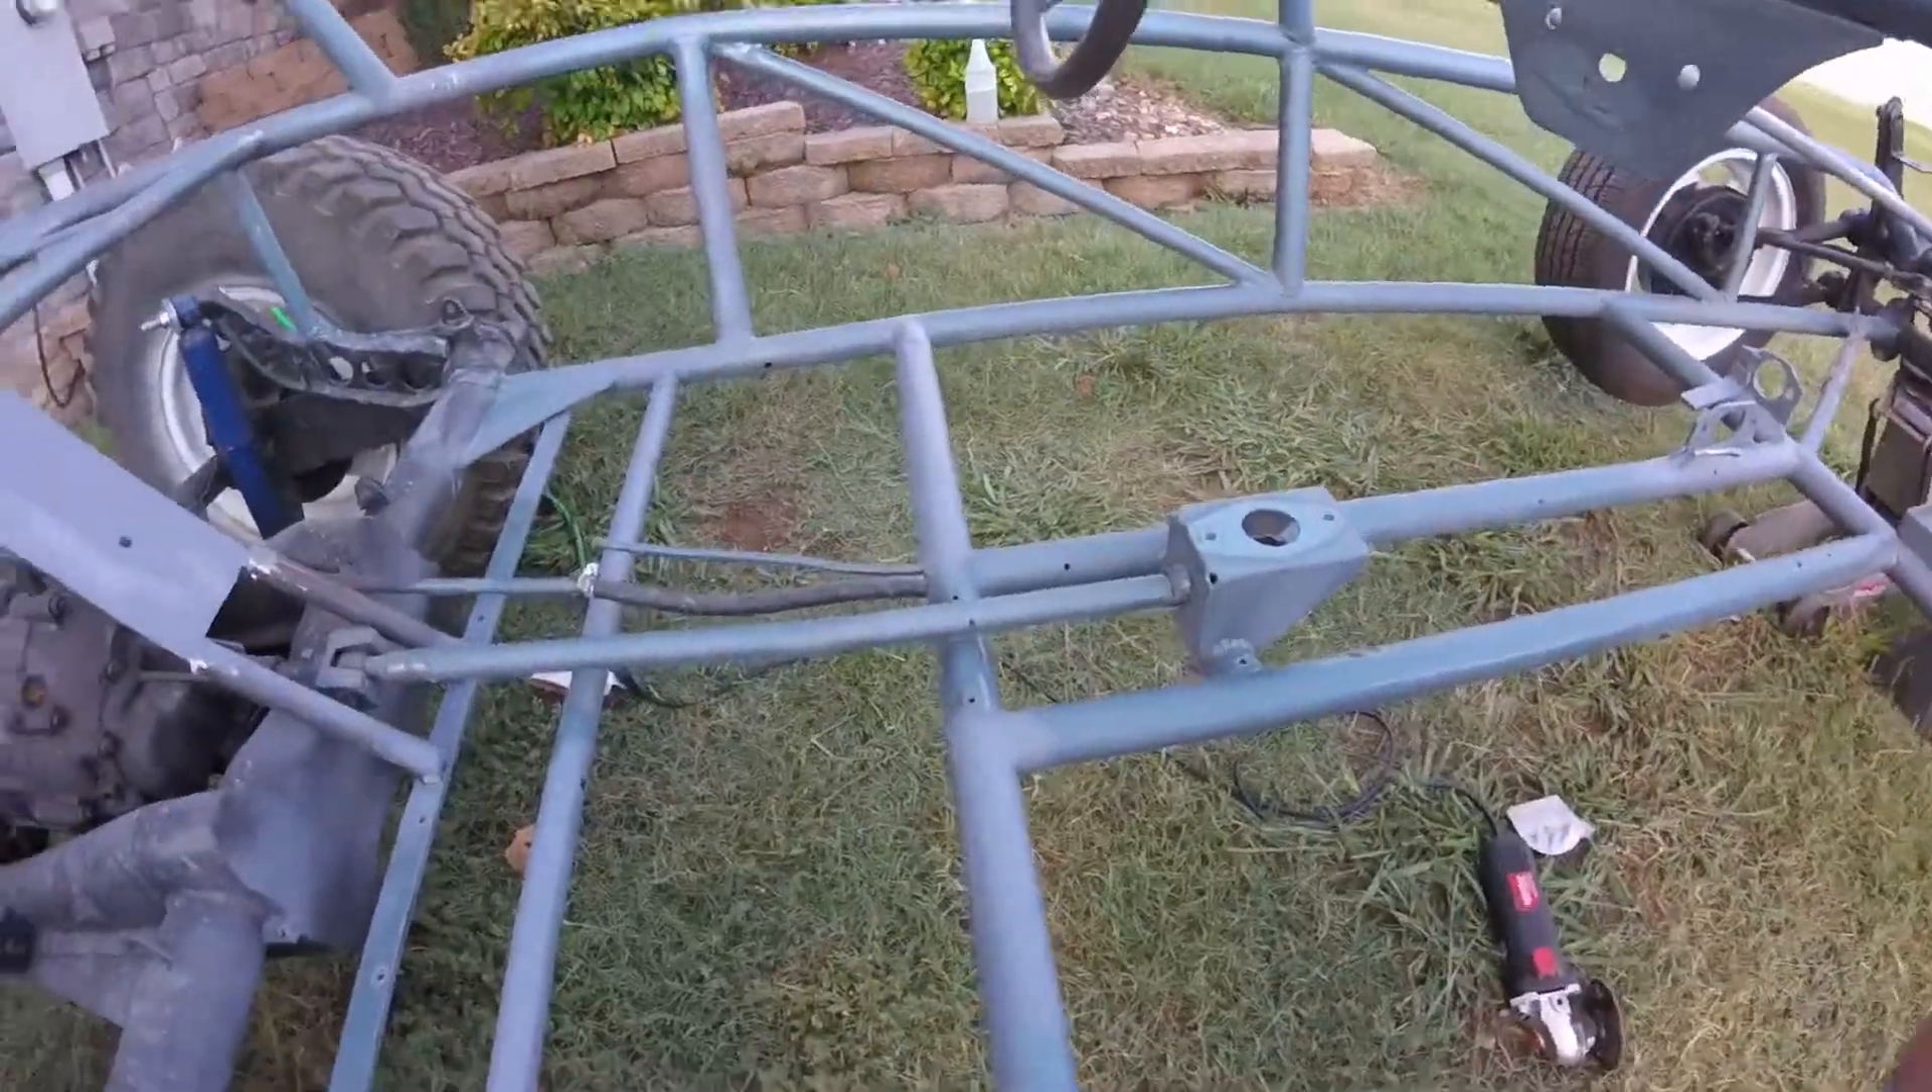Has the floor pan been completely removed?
Yes.